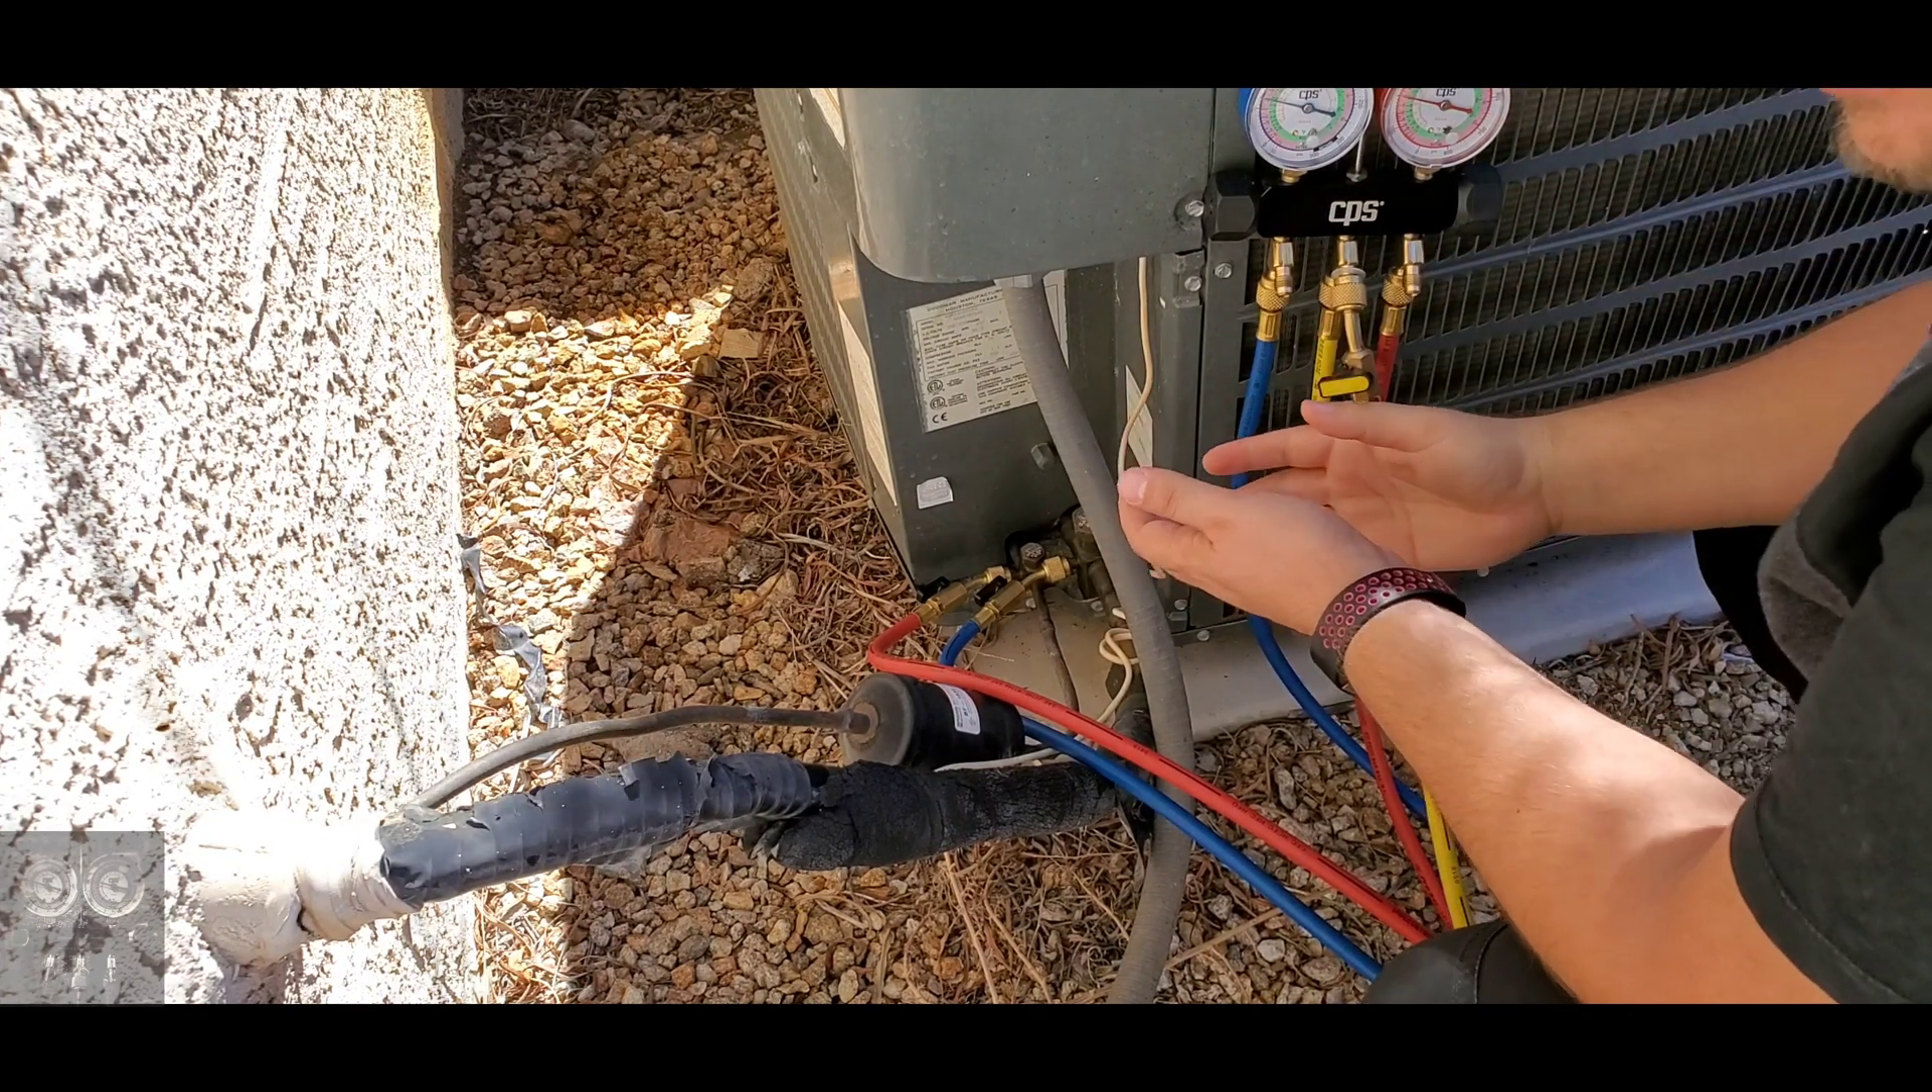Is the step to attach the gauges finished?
Yes.